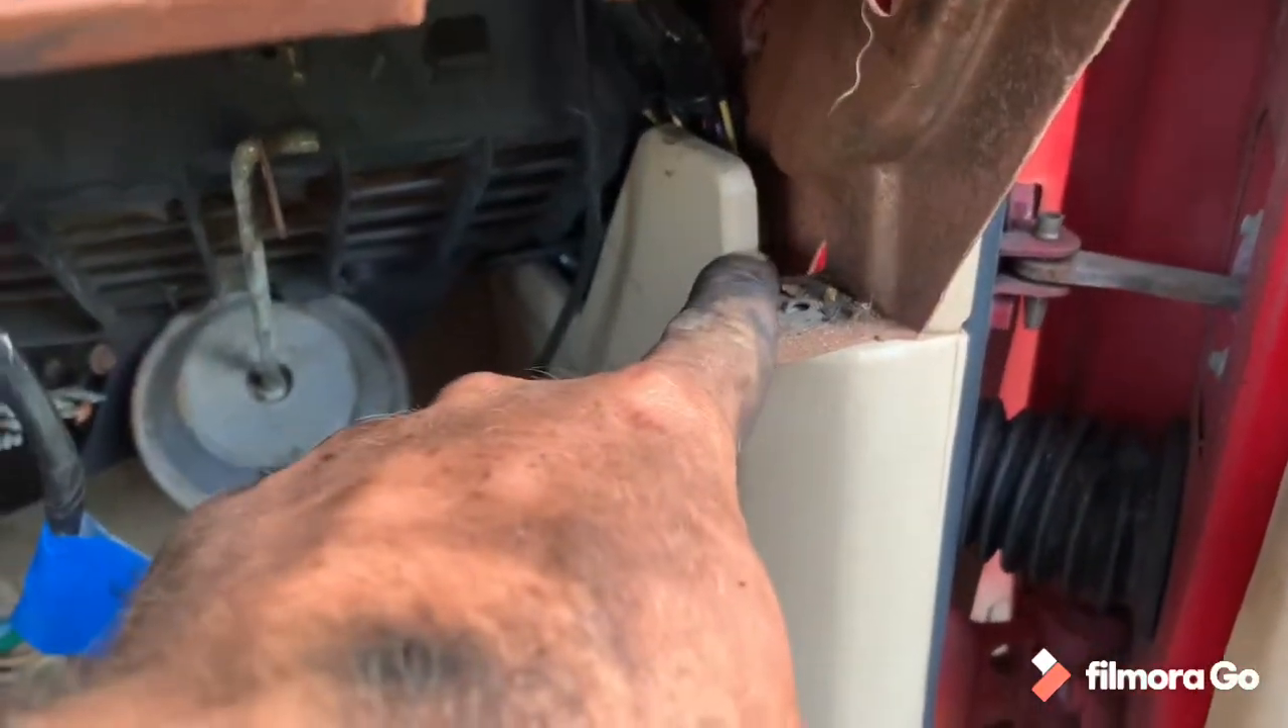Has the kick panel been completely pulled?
No.